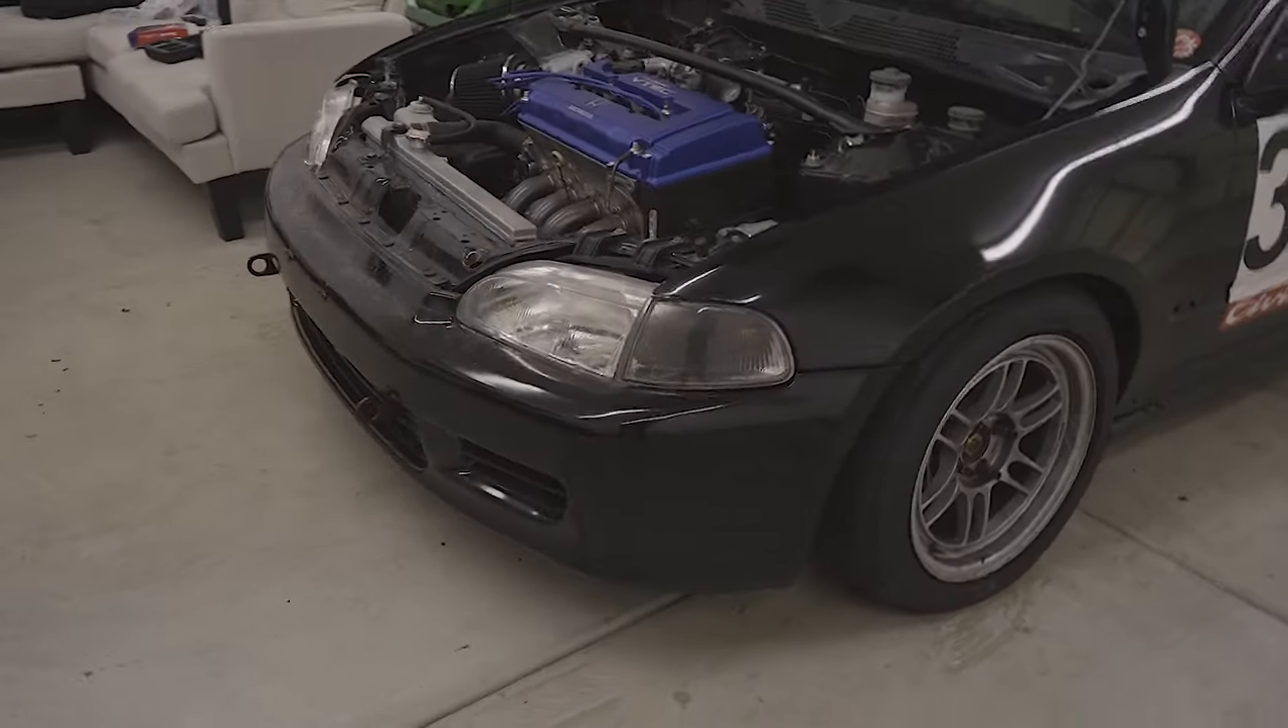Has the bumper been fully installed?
Yes.